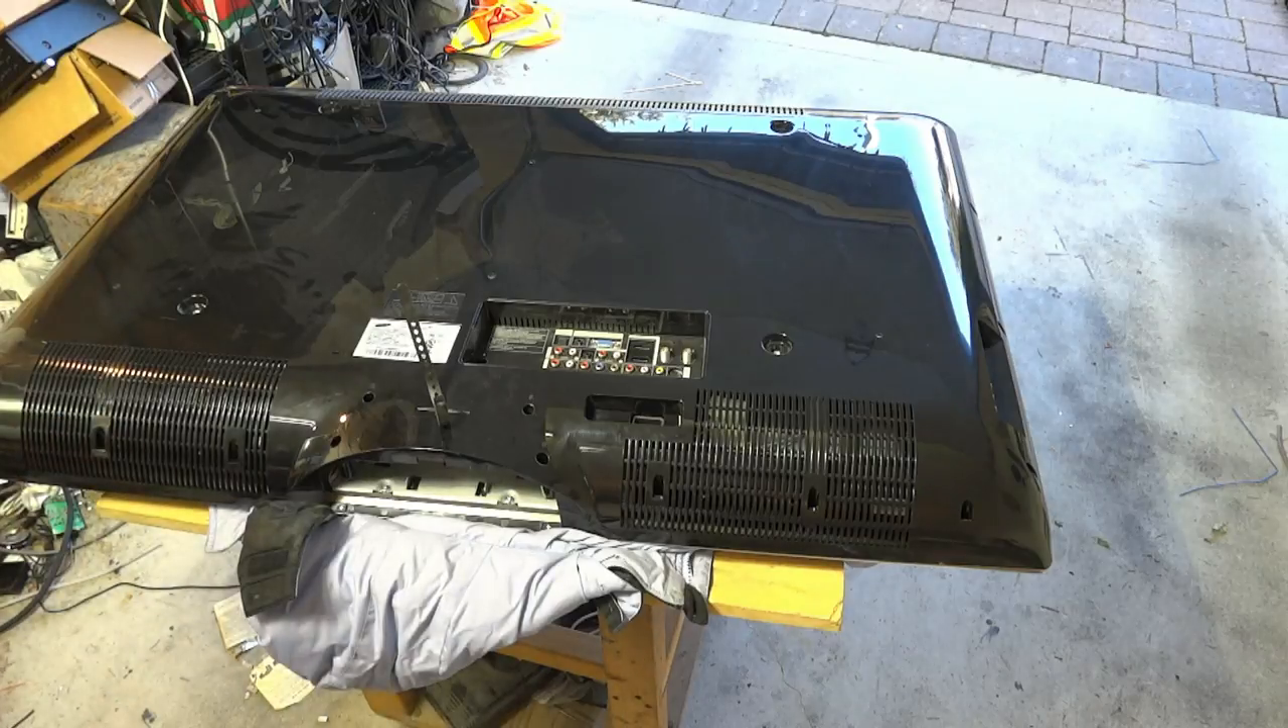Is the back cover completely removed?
No.